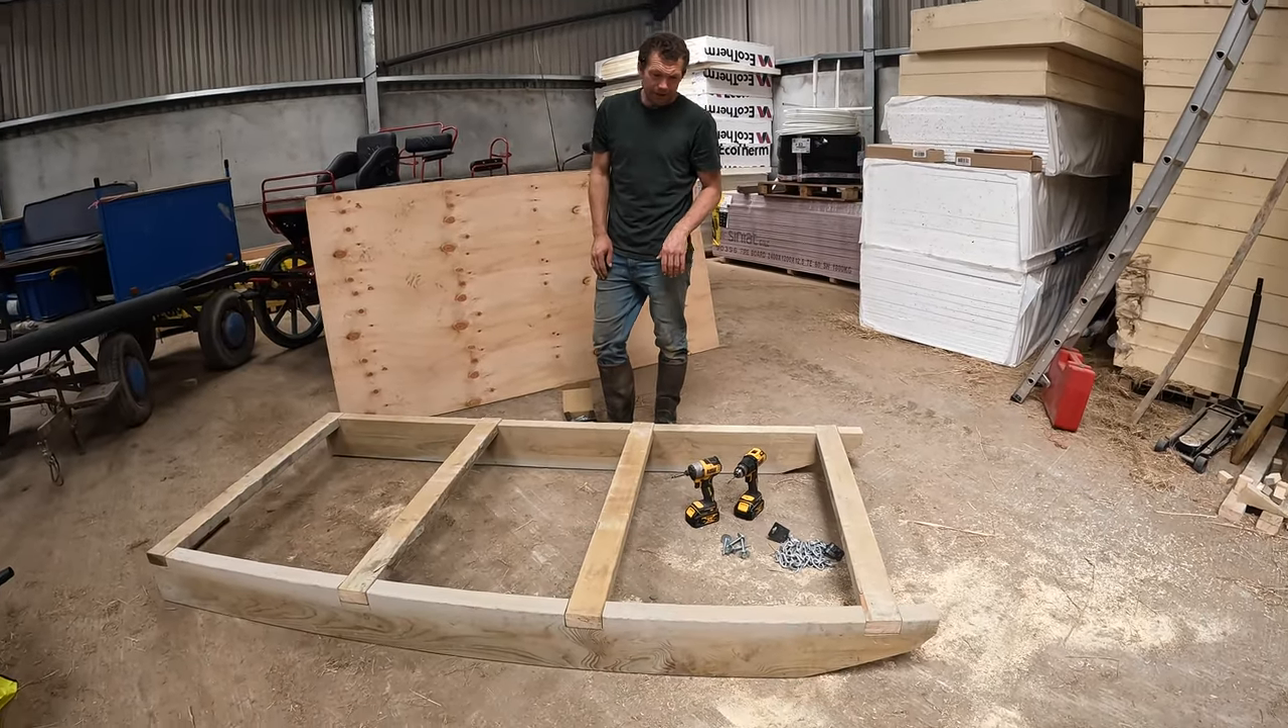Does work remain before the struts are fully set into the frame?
No.